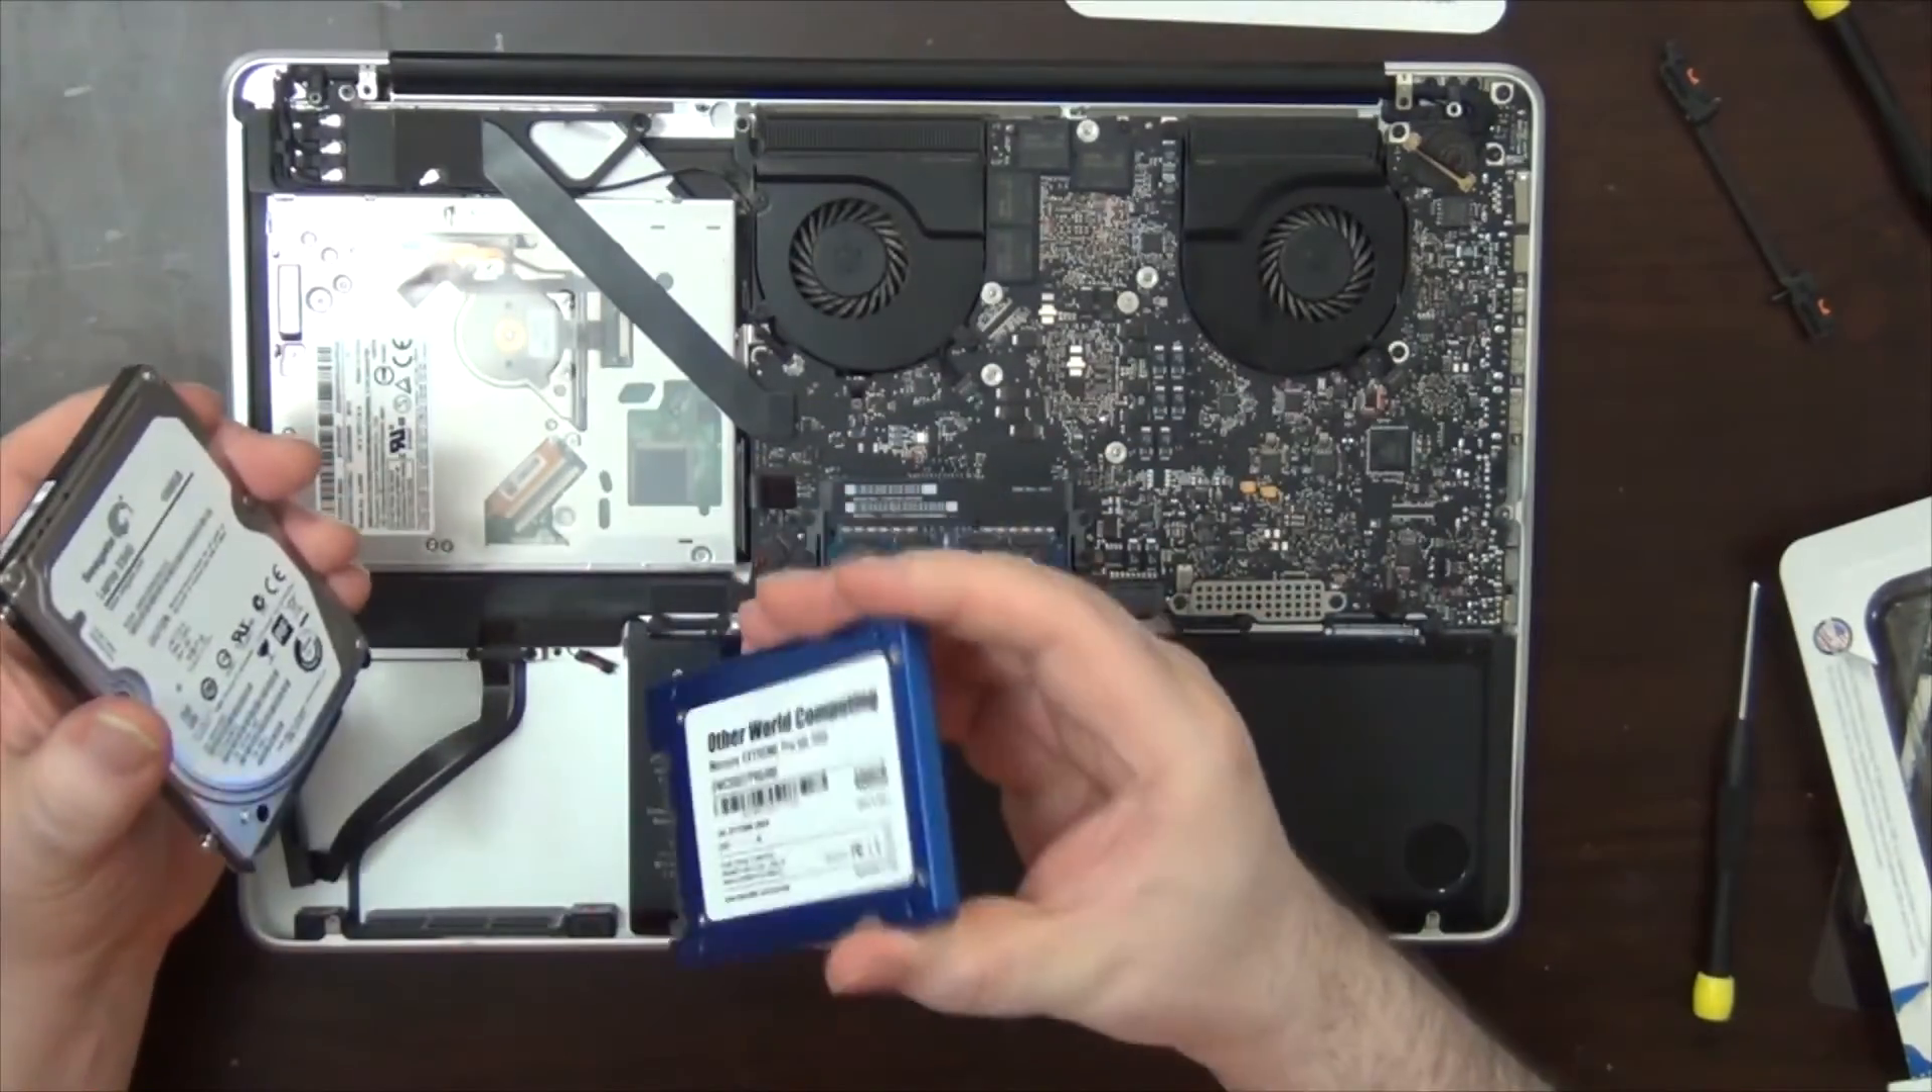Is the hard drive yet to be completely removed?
No.